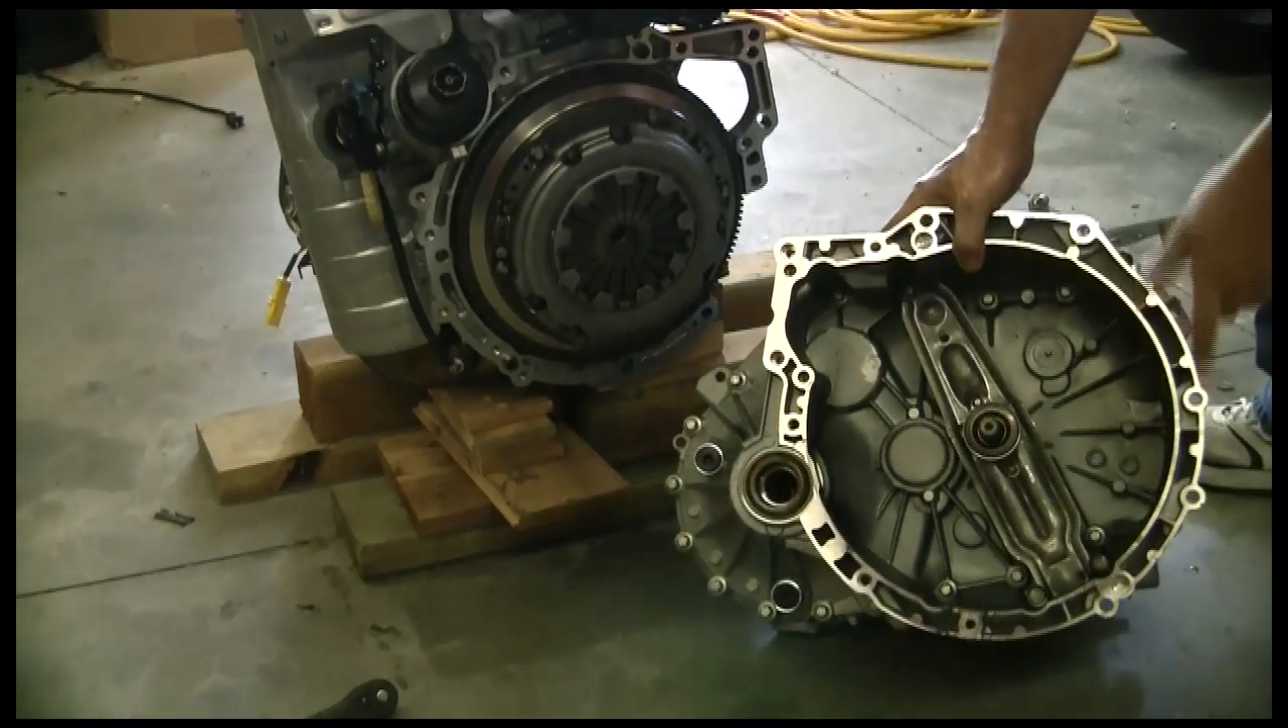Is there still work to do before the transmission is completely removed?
No.